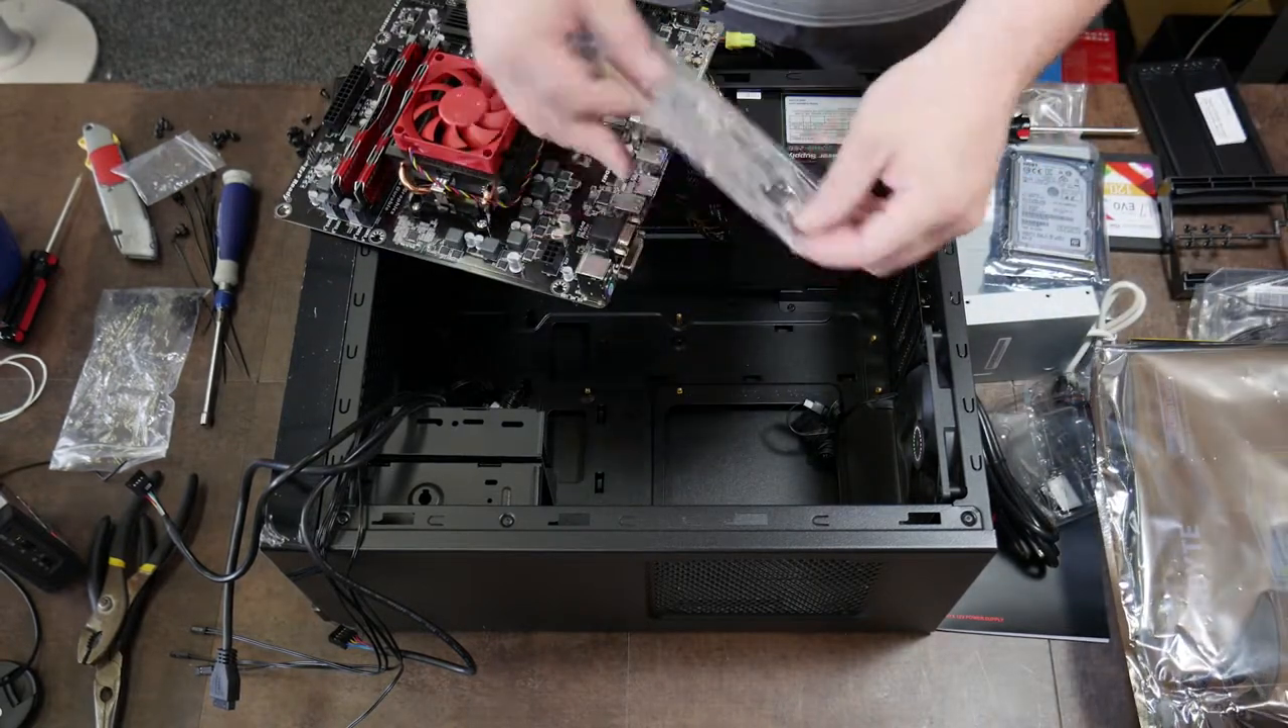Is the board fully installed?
No.